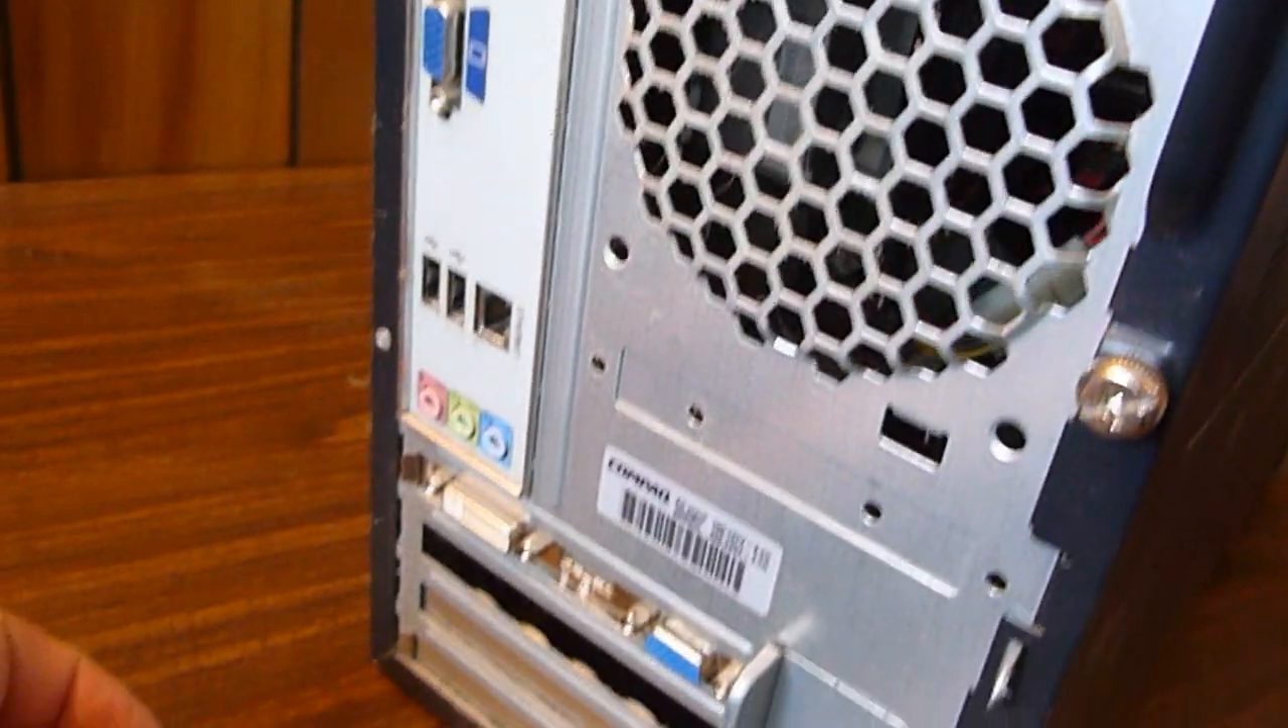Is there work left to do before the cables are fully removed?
No.